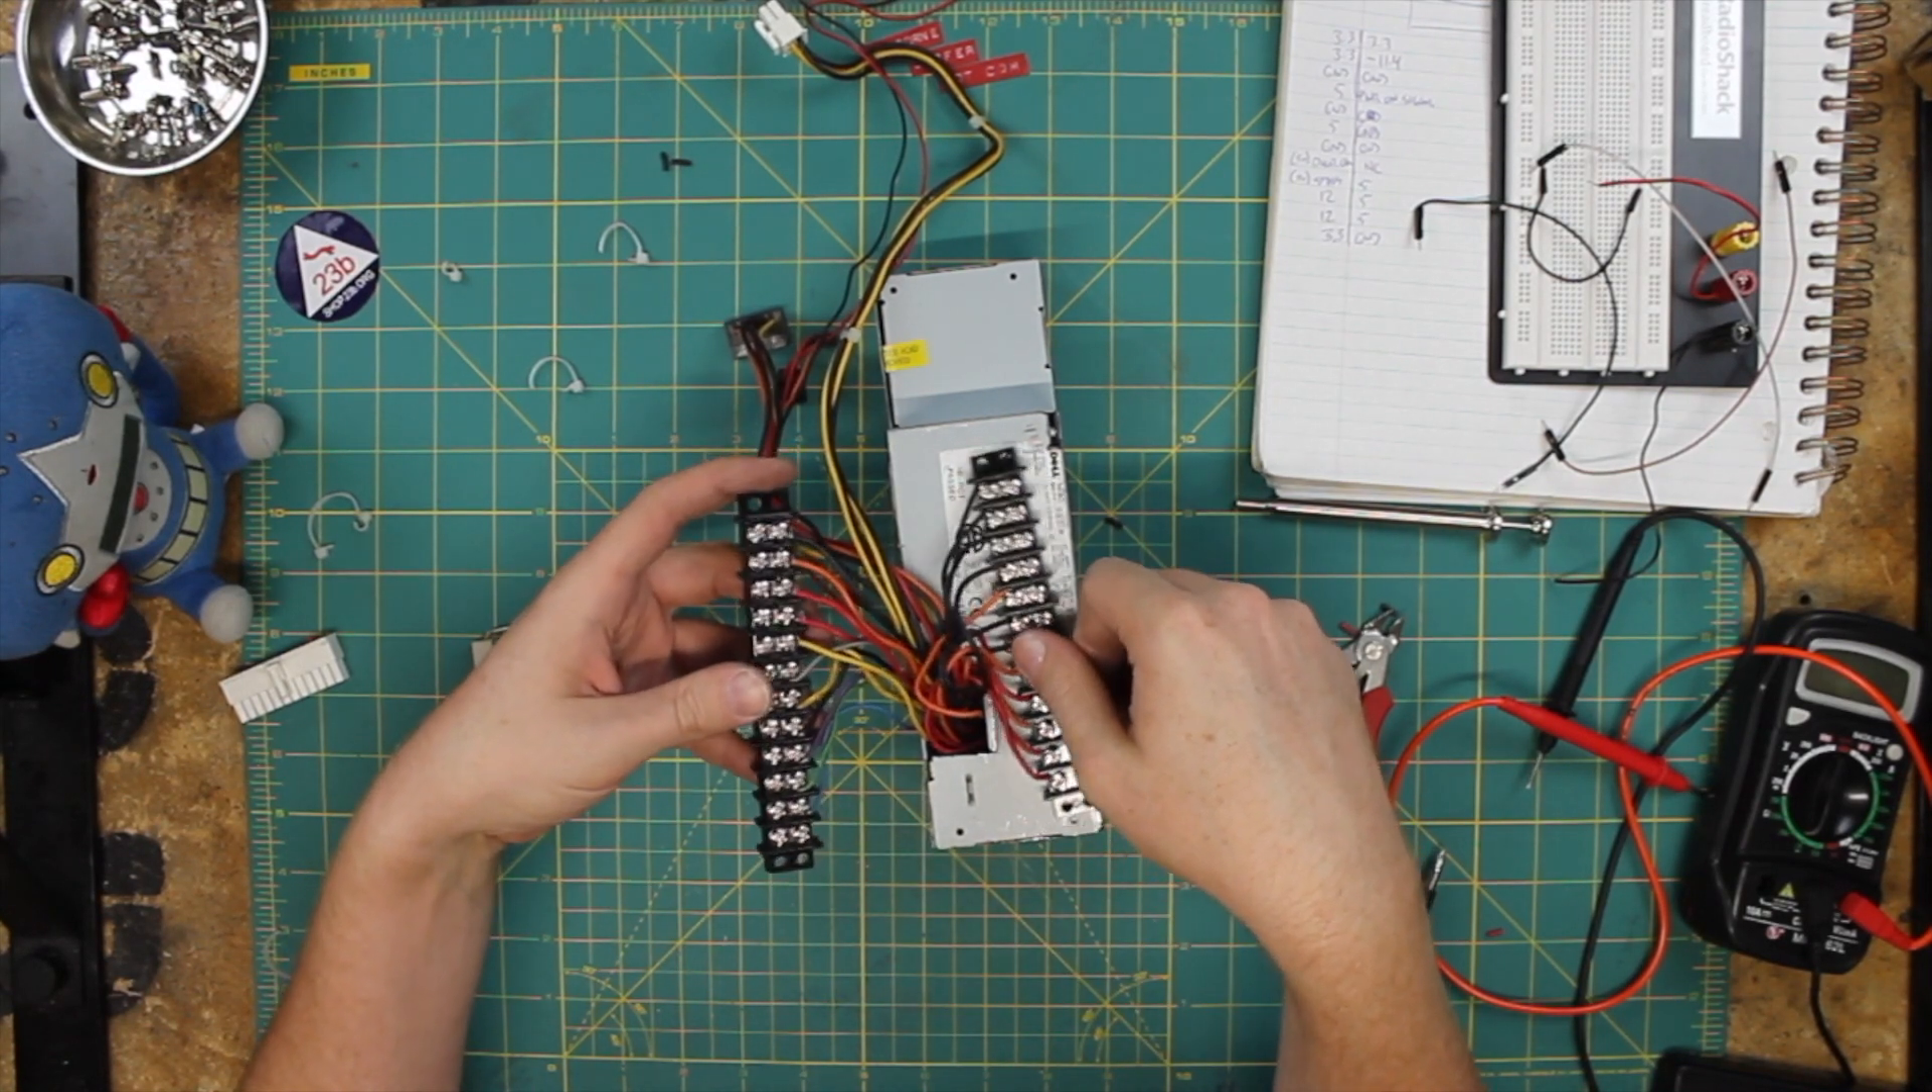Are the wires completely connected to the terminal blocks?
Yes.